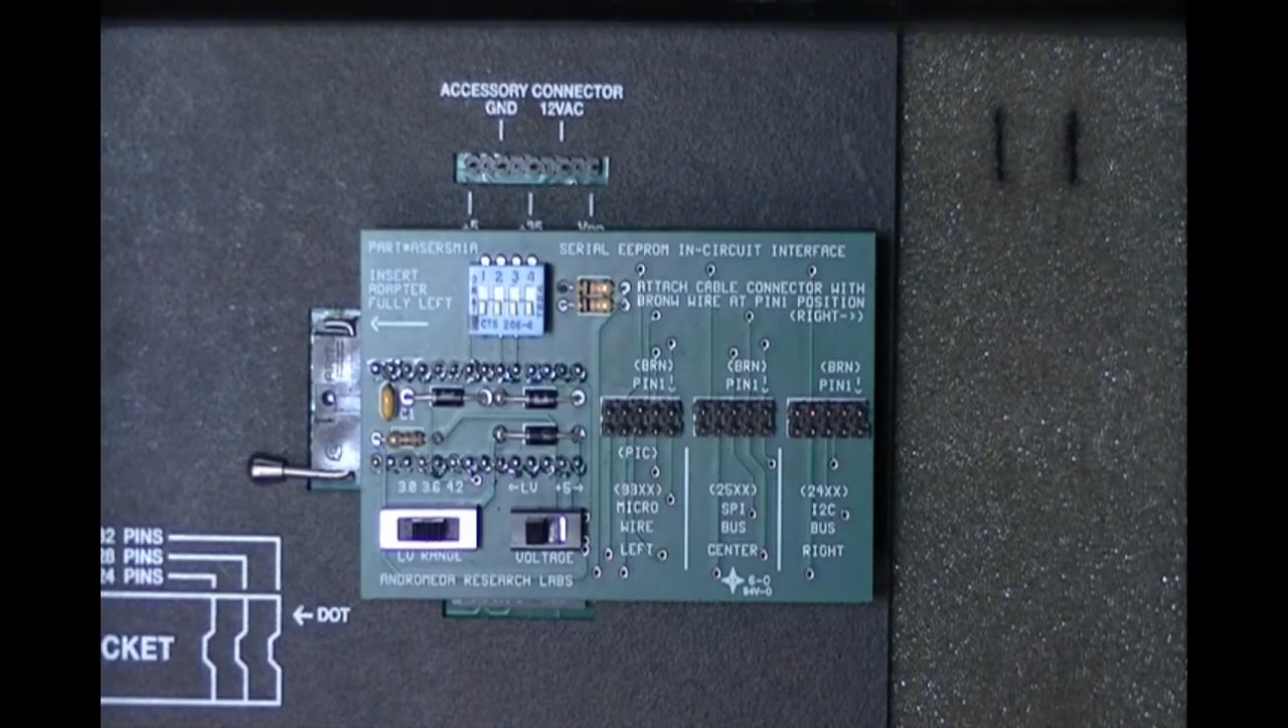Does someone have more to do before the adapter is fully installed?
No.